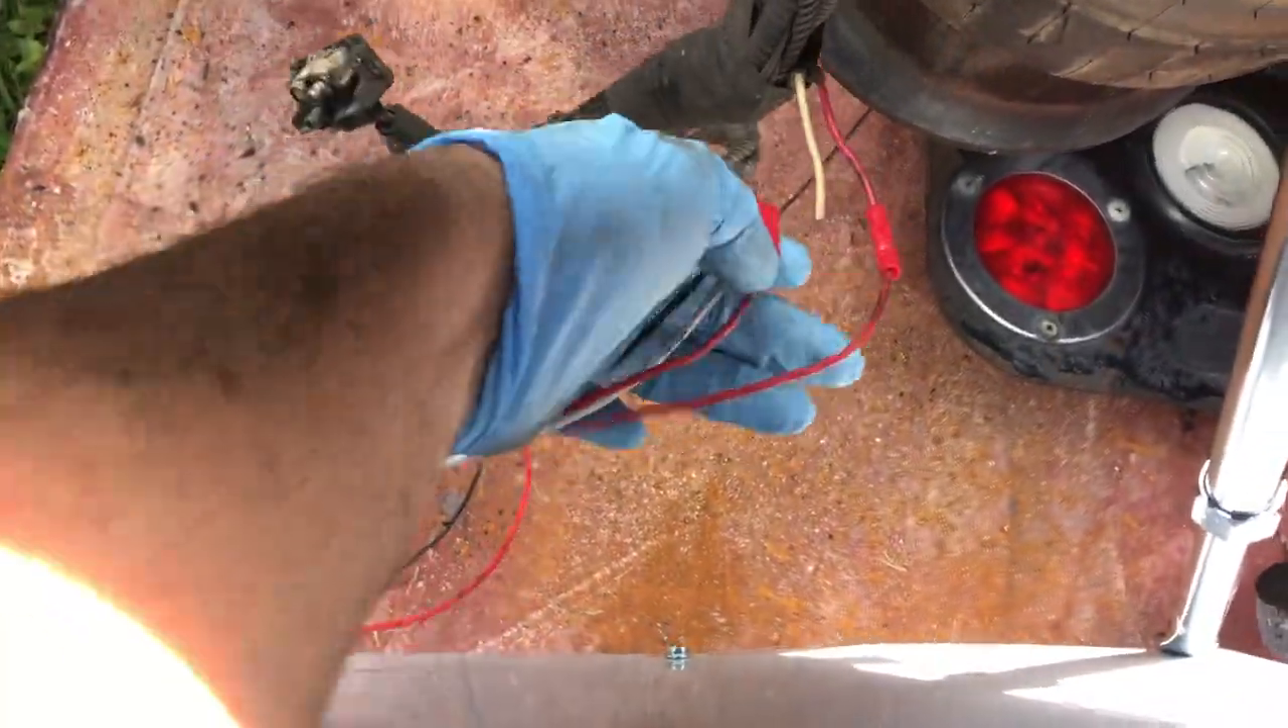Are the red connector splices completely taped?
No.